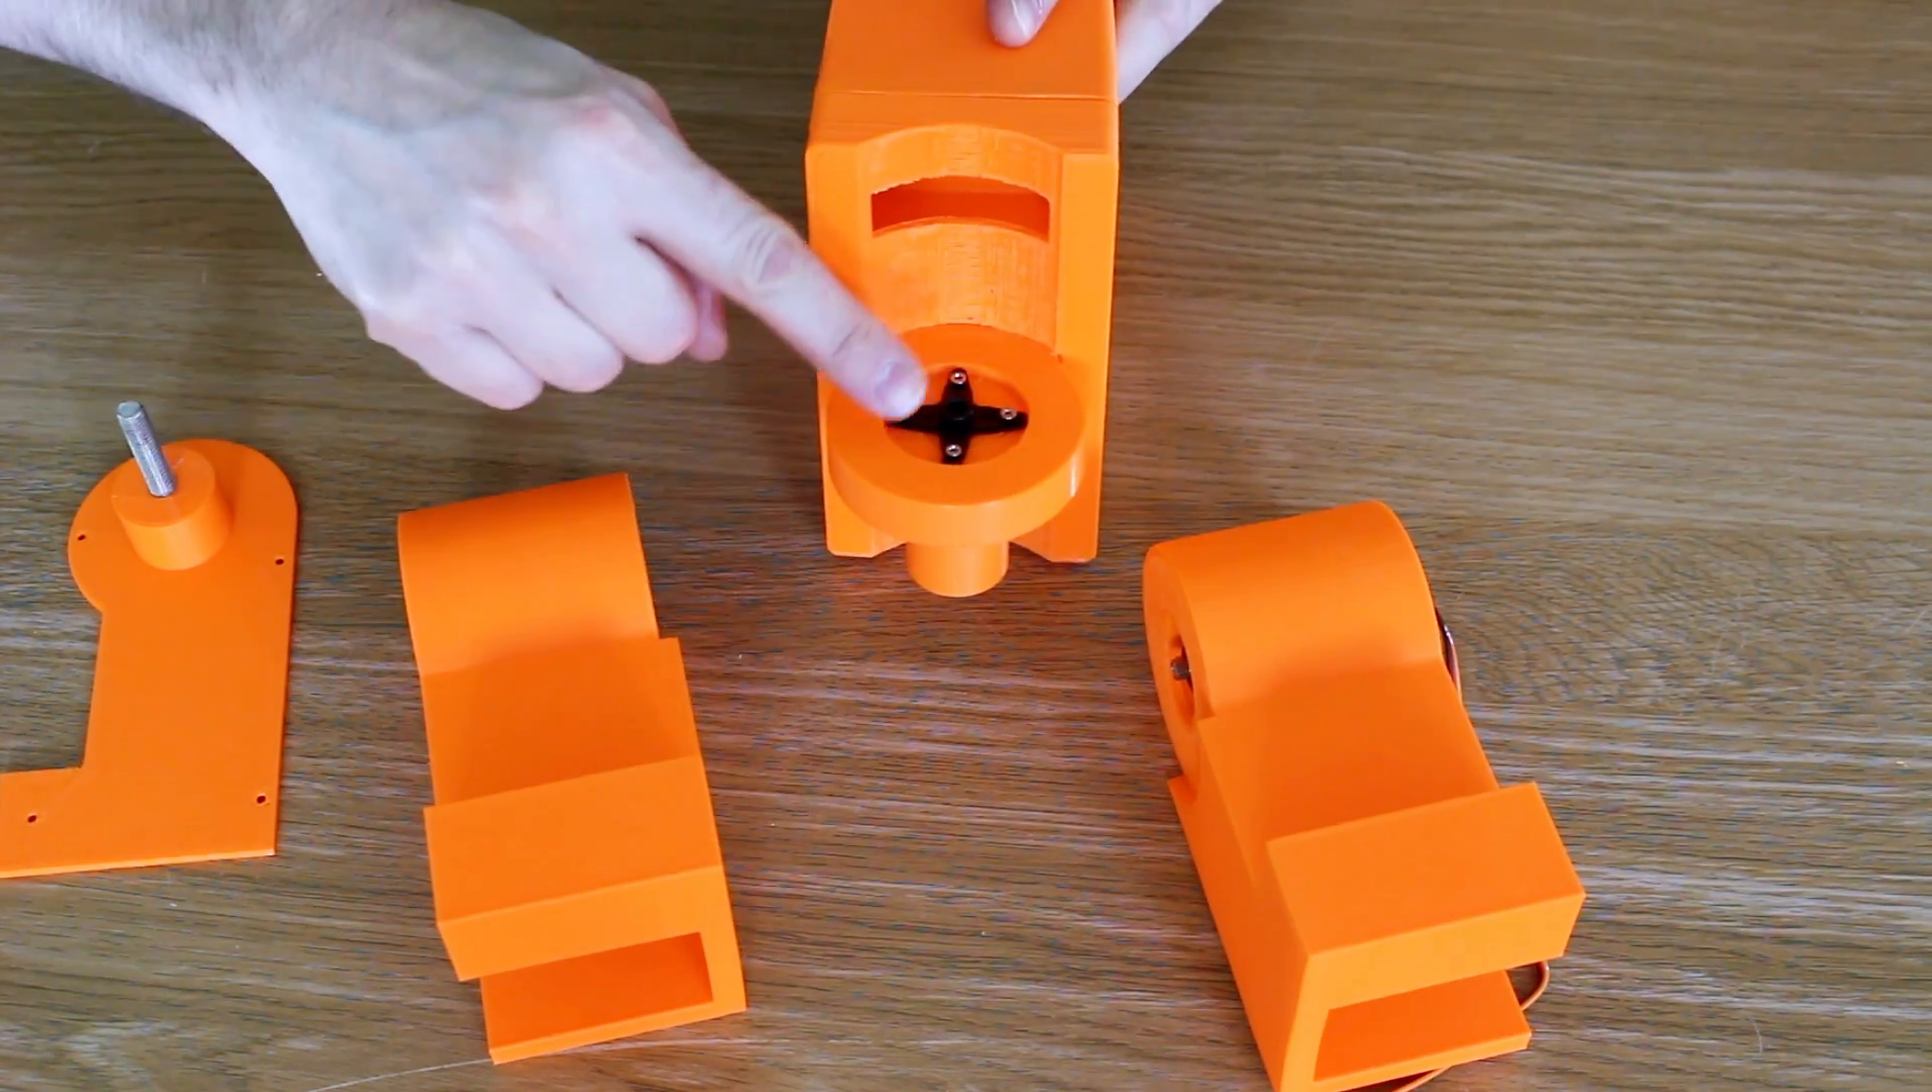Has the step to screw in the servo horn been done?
Yes.